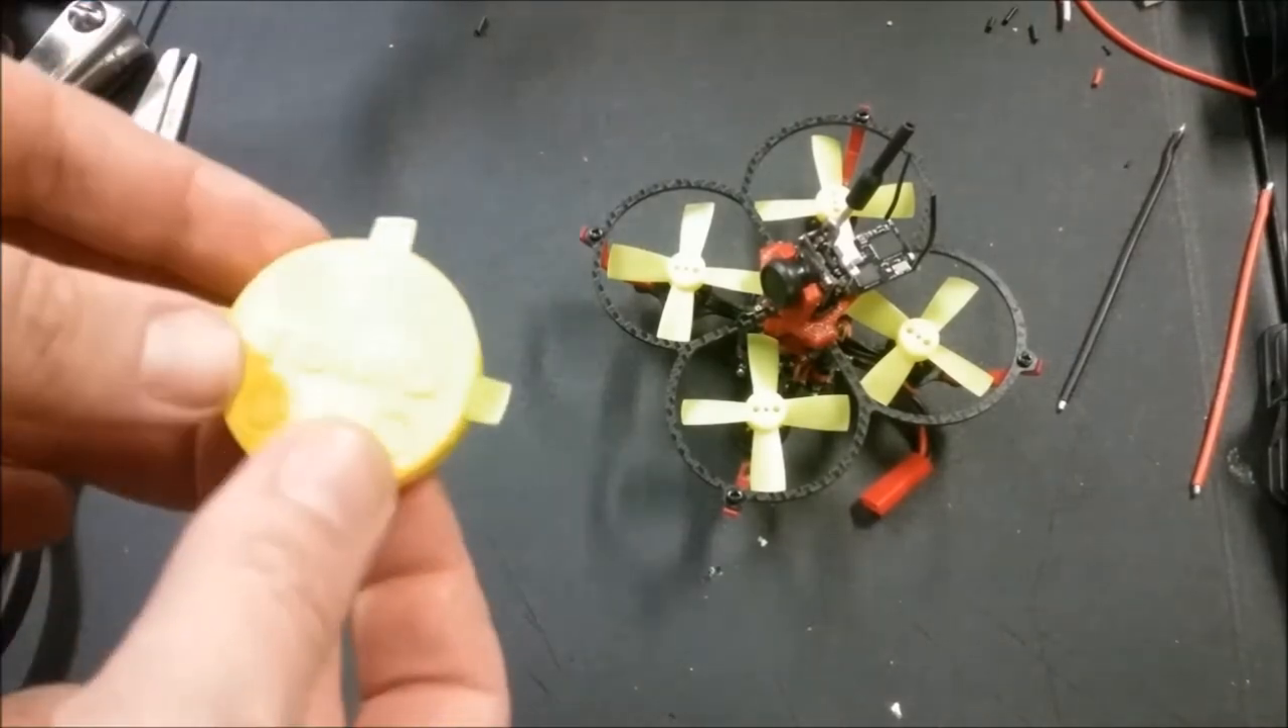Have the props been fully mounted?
Yes.